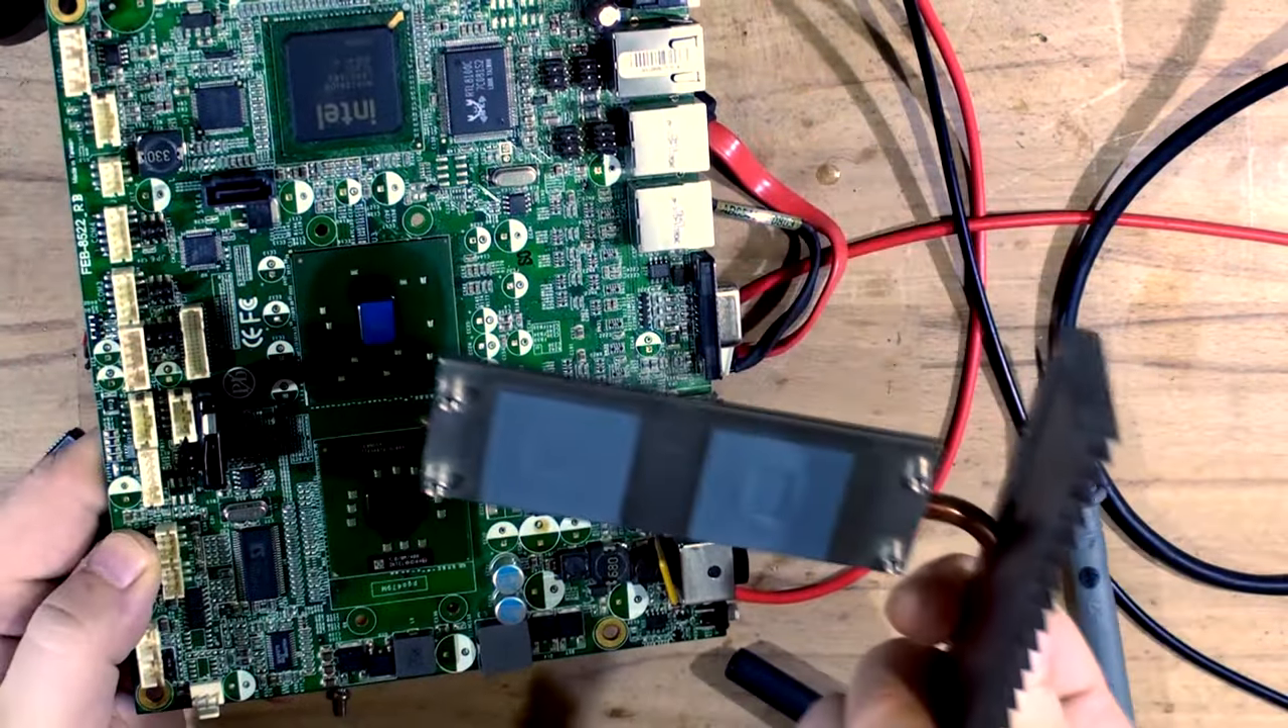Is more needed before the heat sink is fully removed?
No.